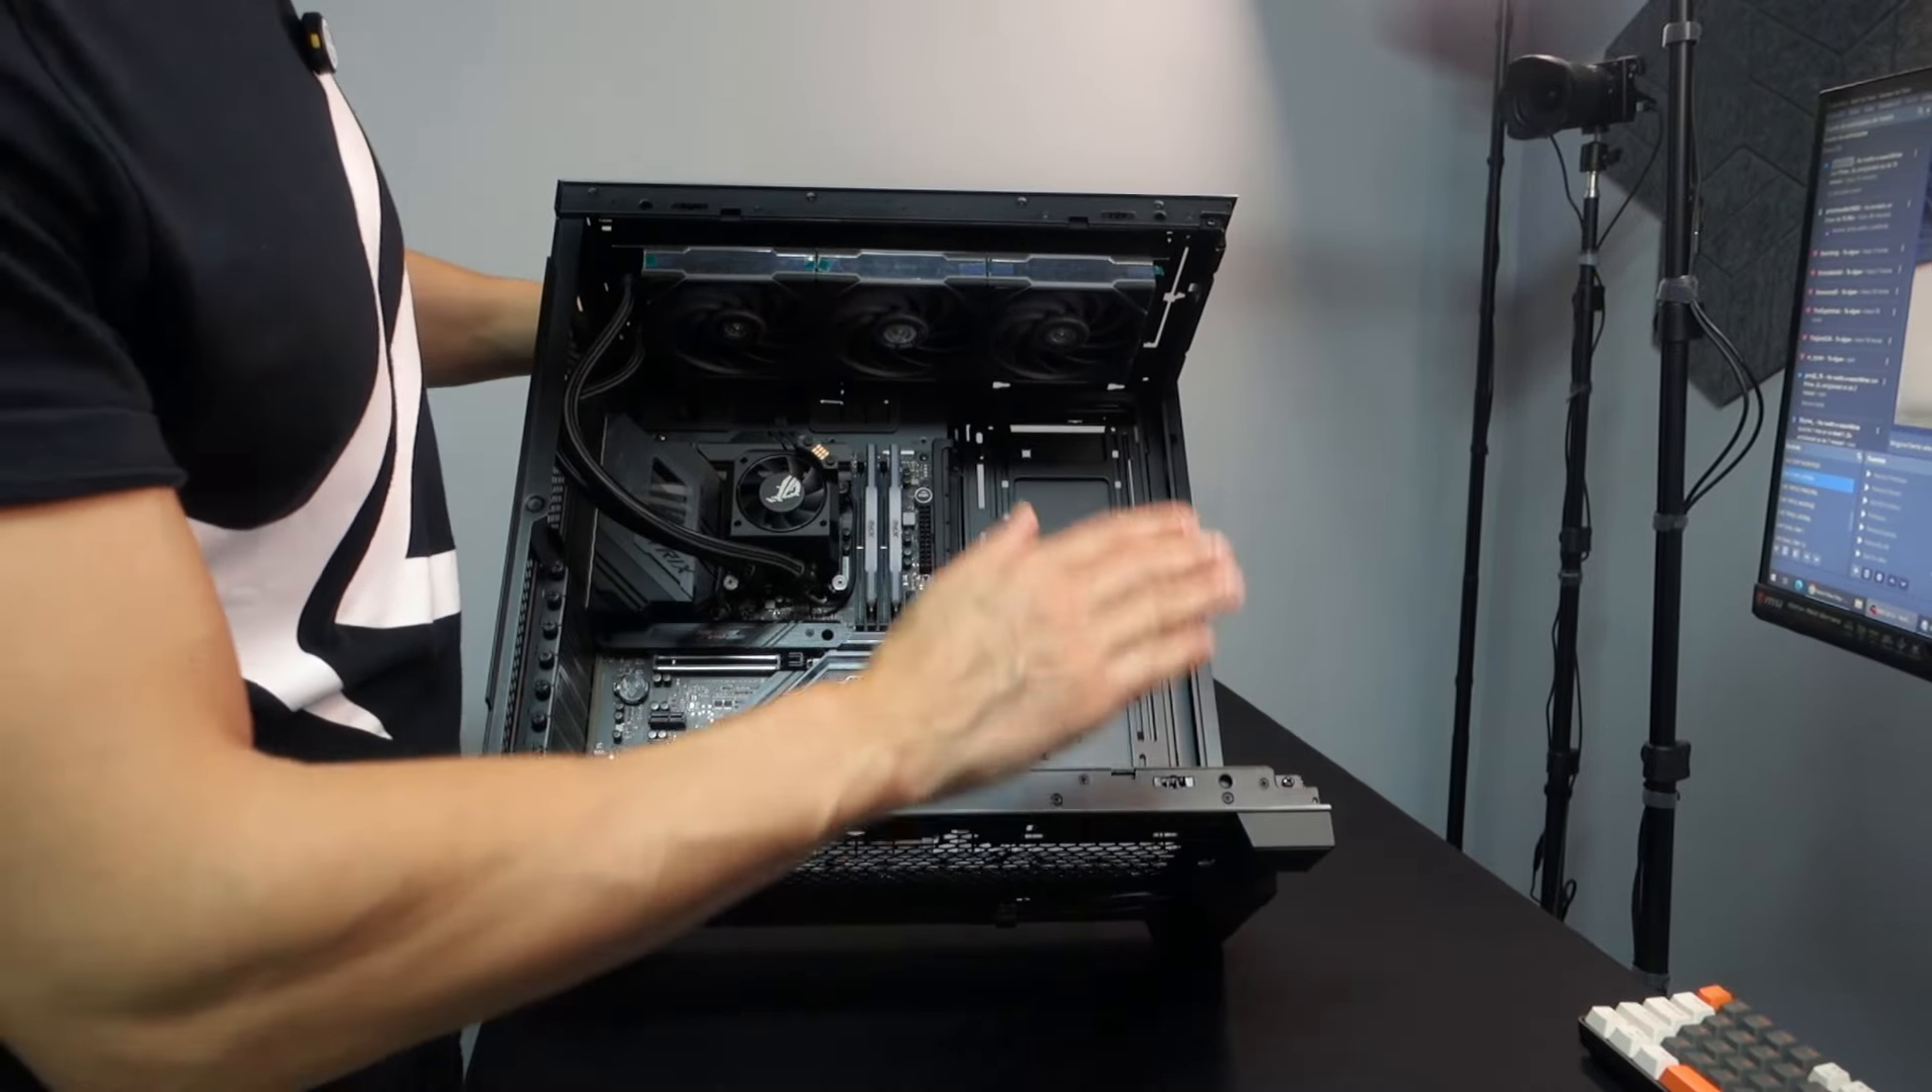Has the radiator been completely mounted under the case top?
Yes.